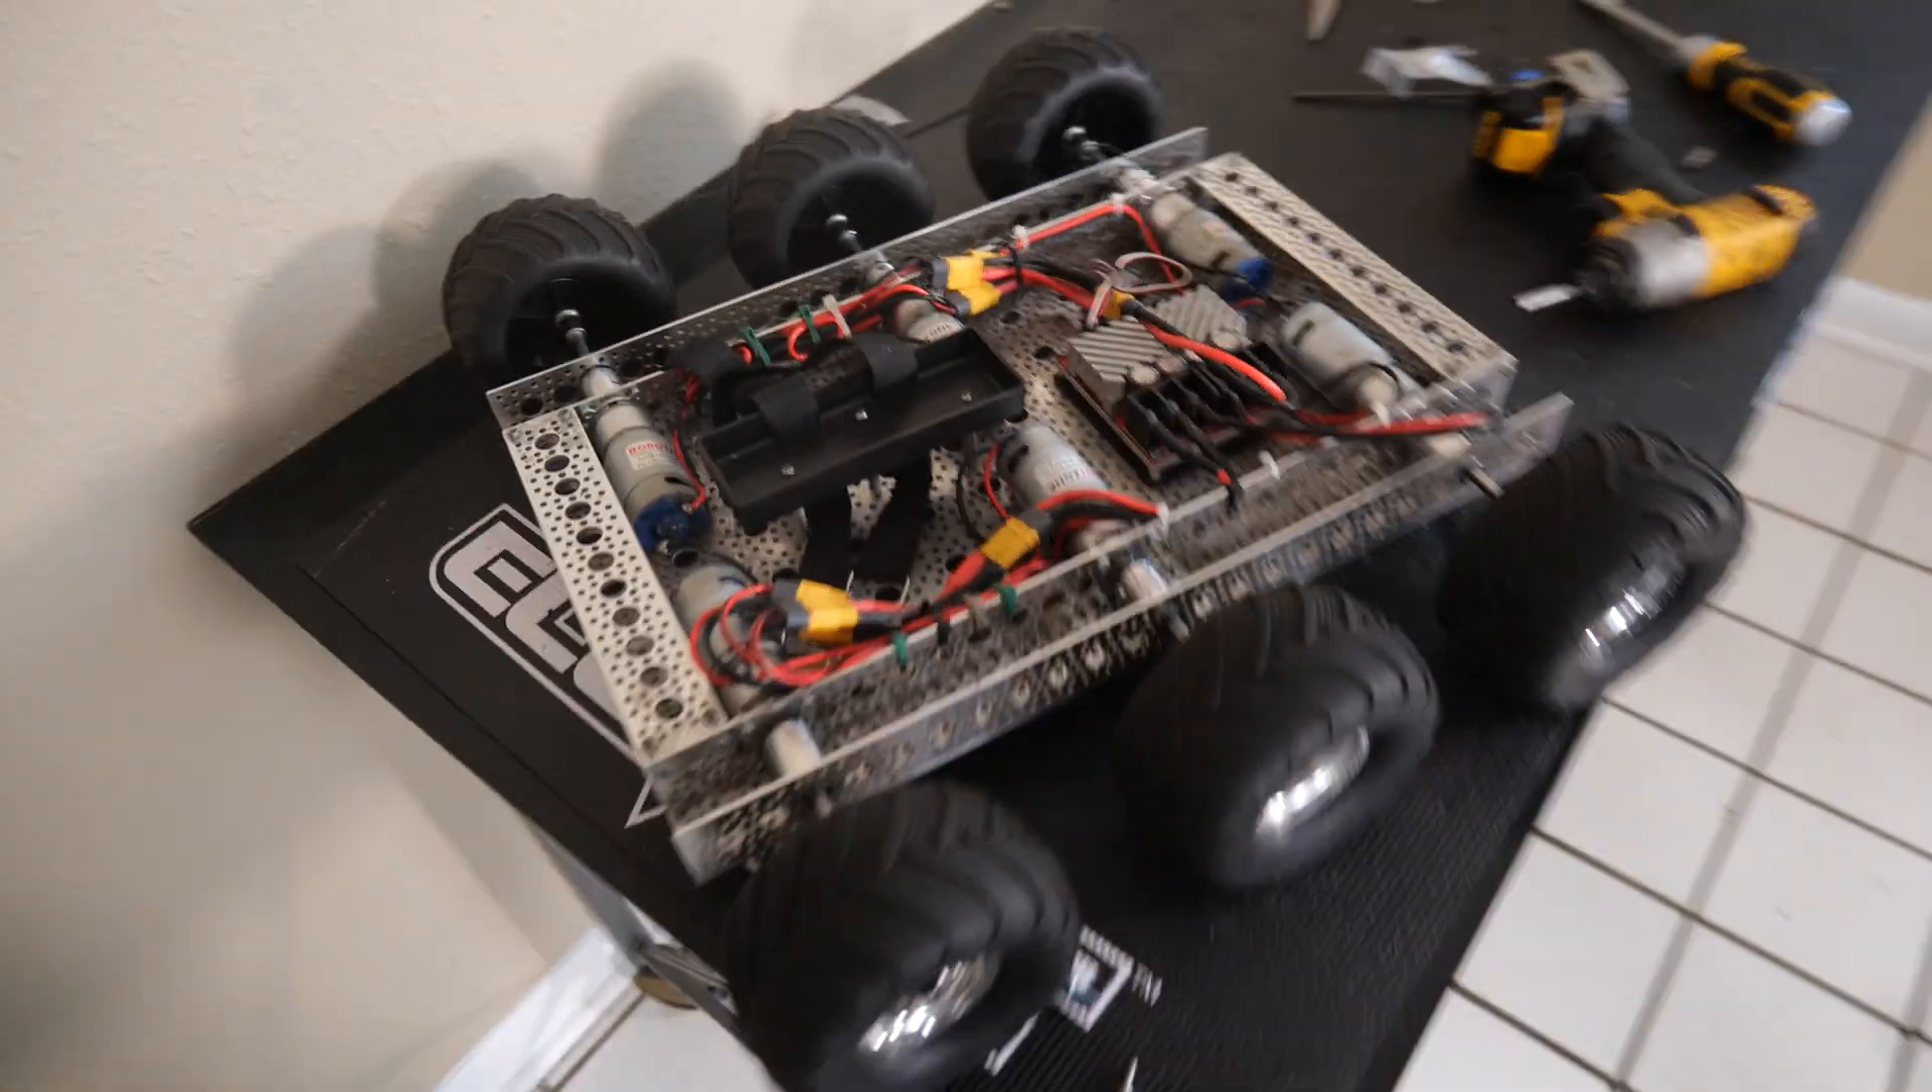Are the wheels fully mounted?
Yes.